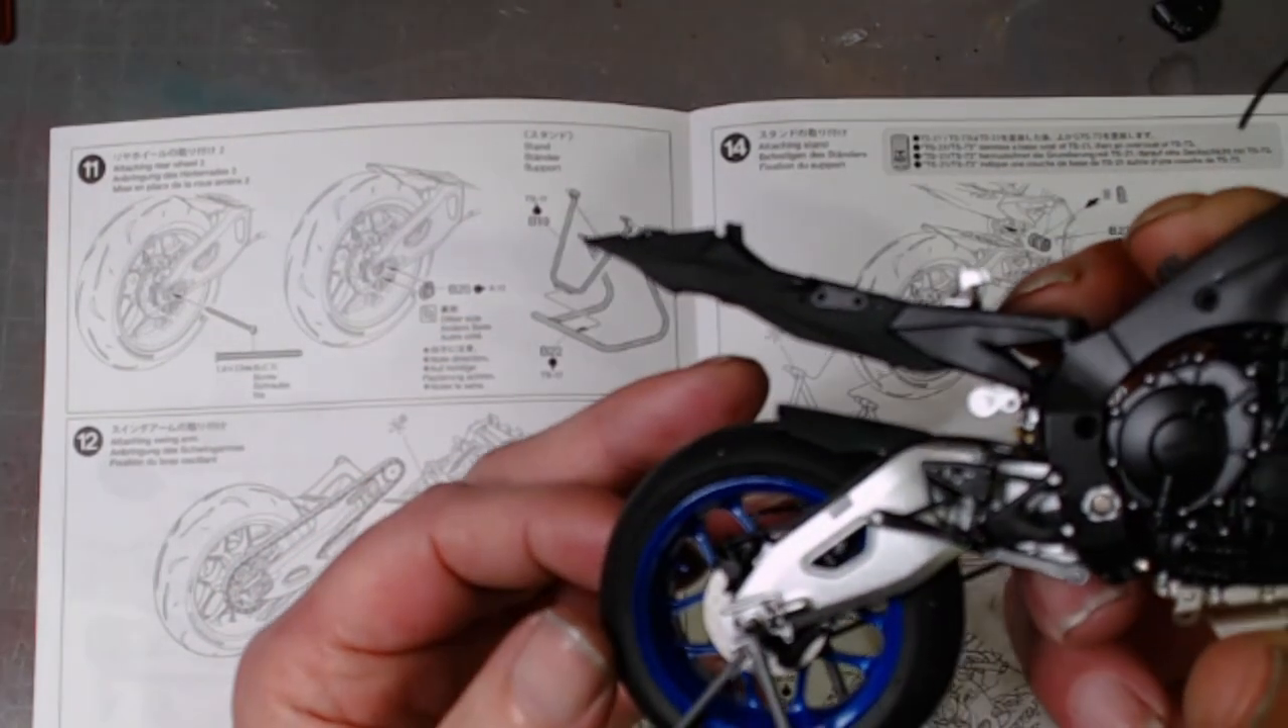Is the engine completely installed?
Yes.